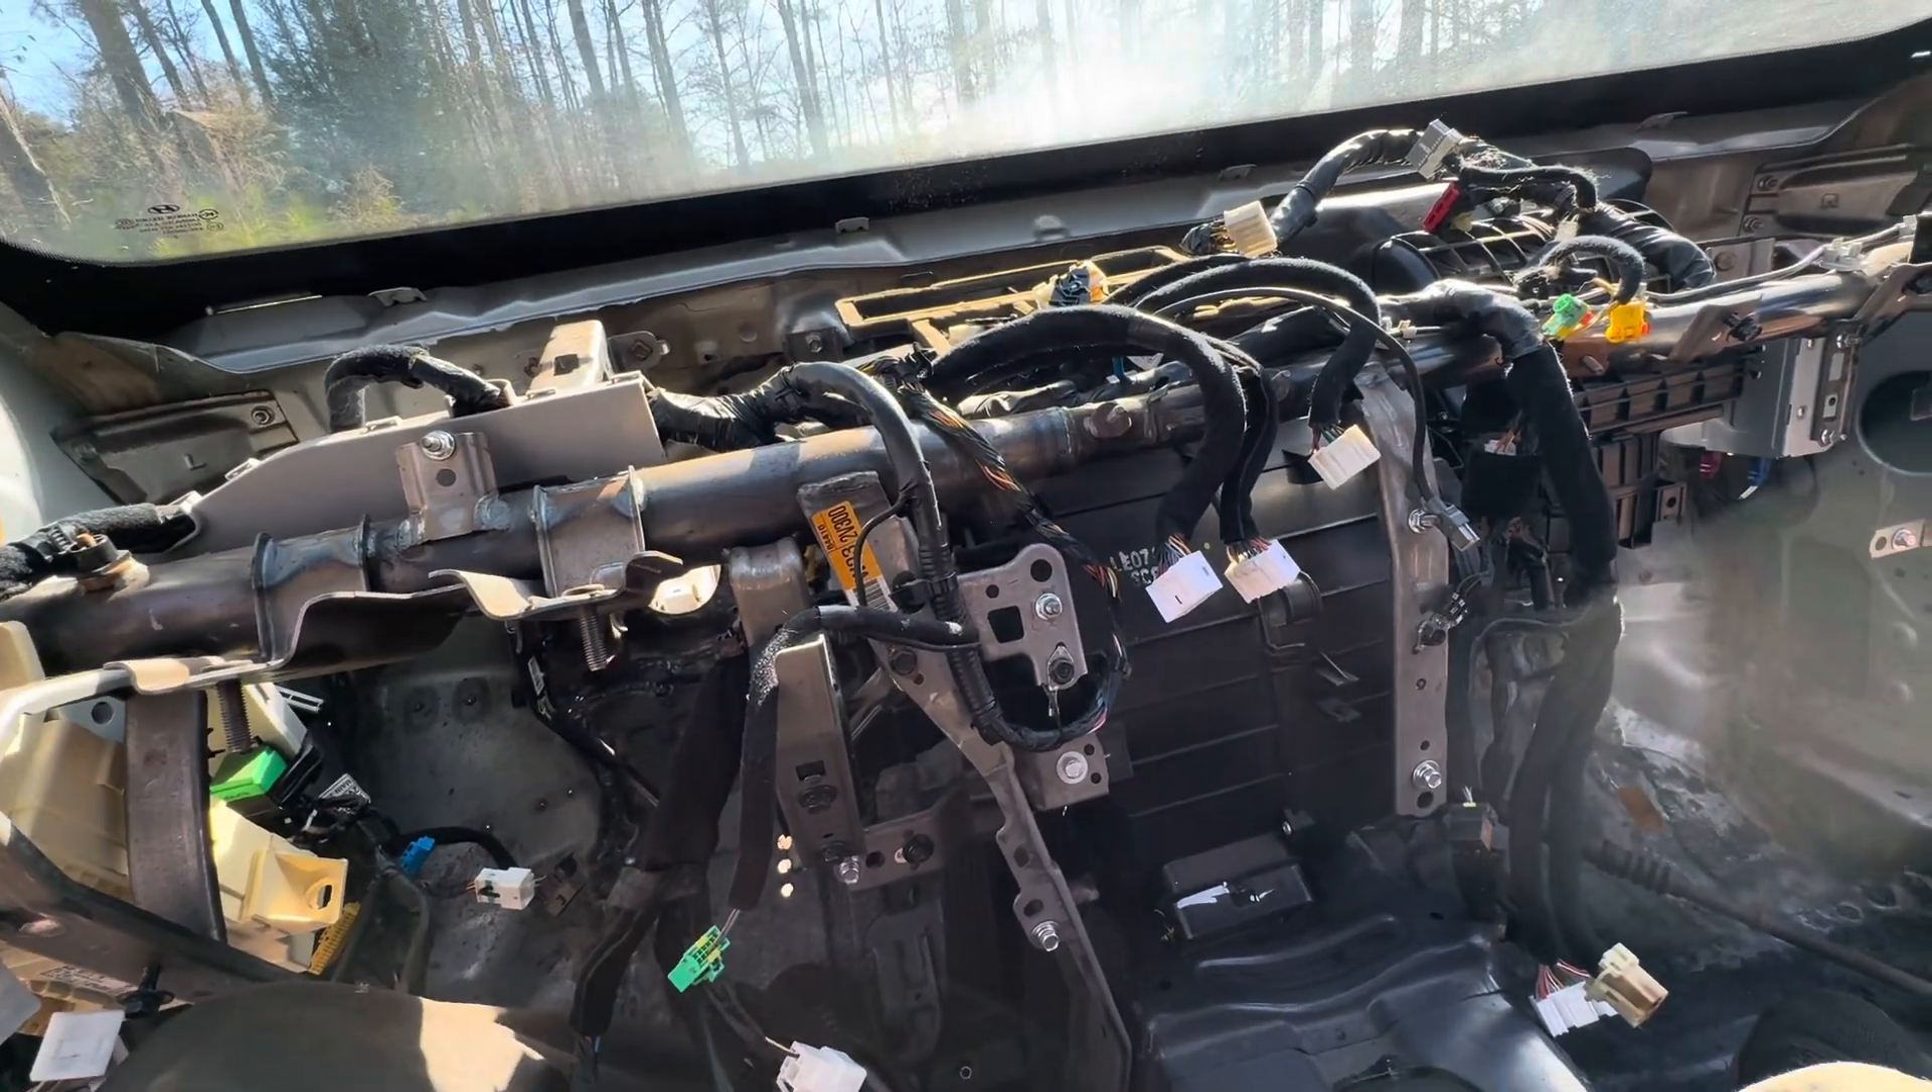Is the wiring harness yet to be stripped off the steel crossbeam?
Yes.